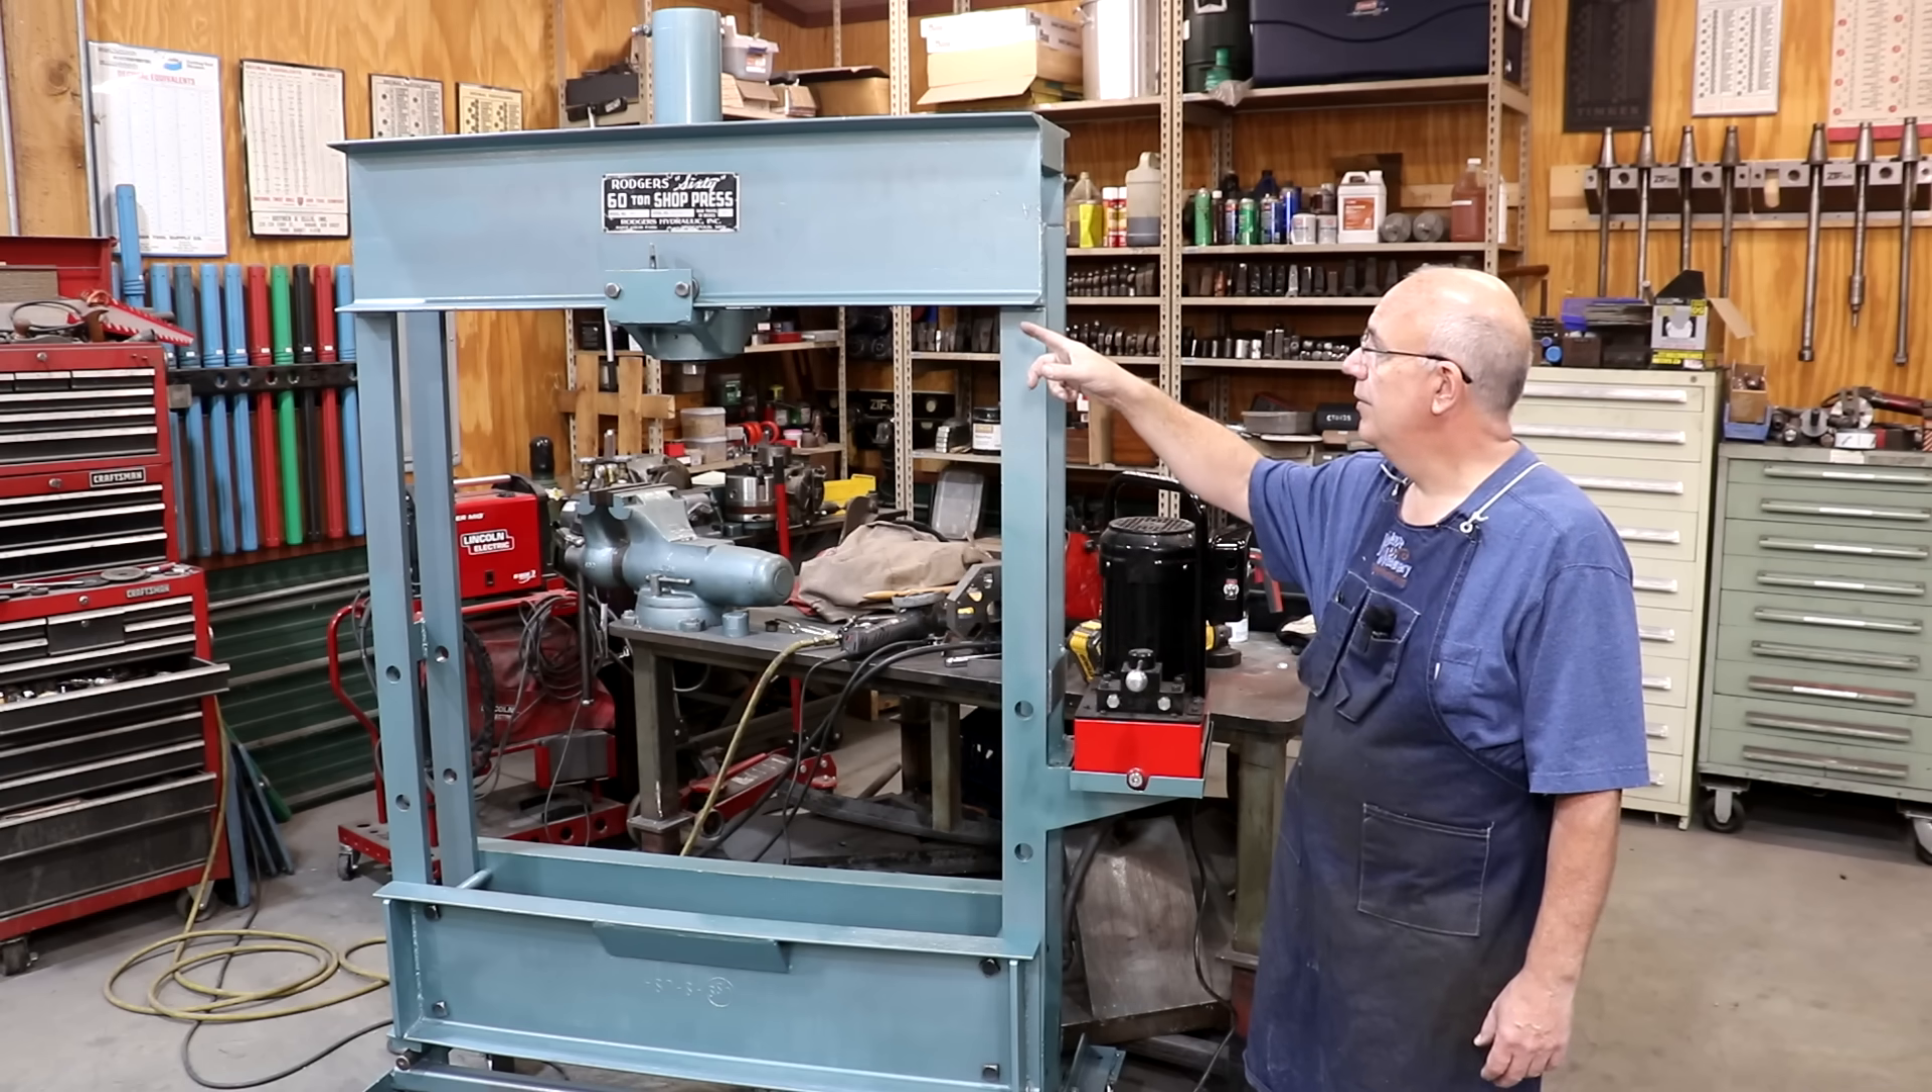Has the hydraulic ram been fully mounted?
Yes.